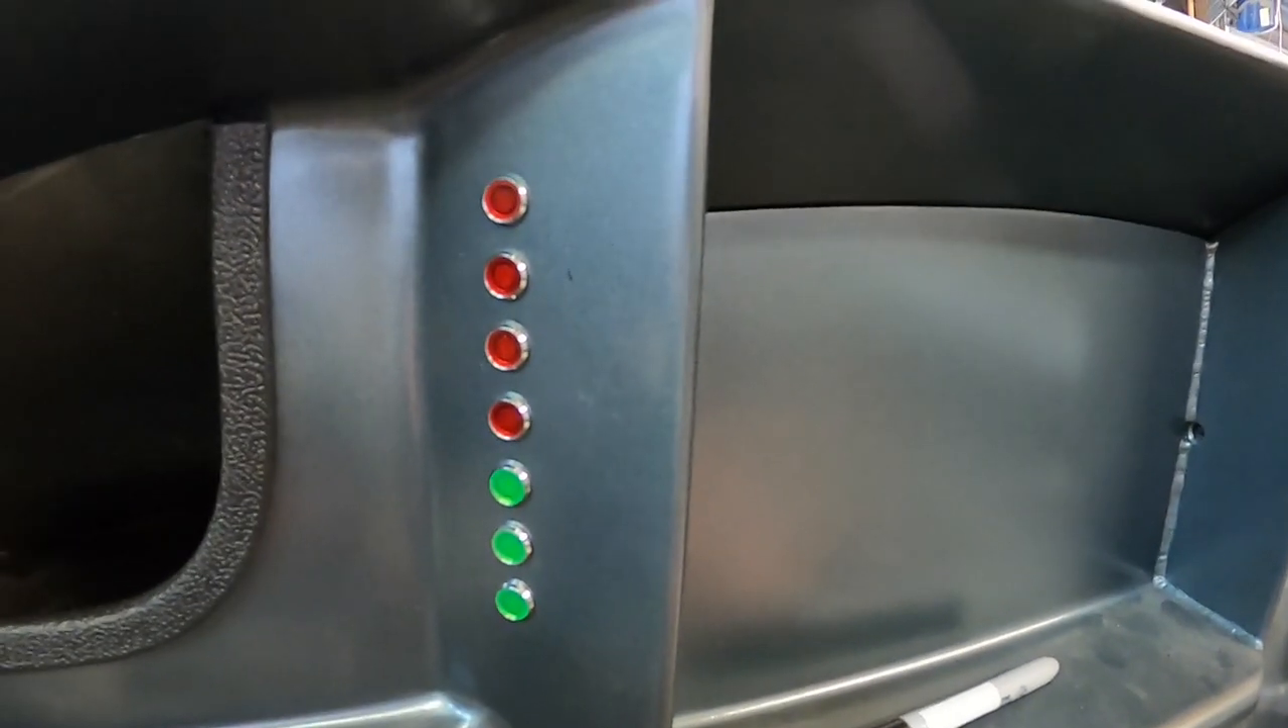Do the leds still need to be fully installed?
No.